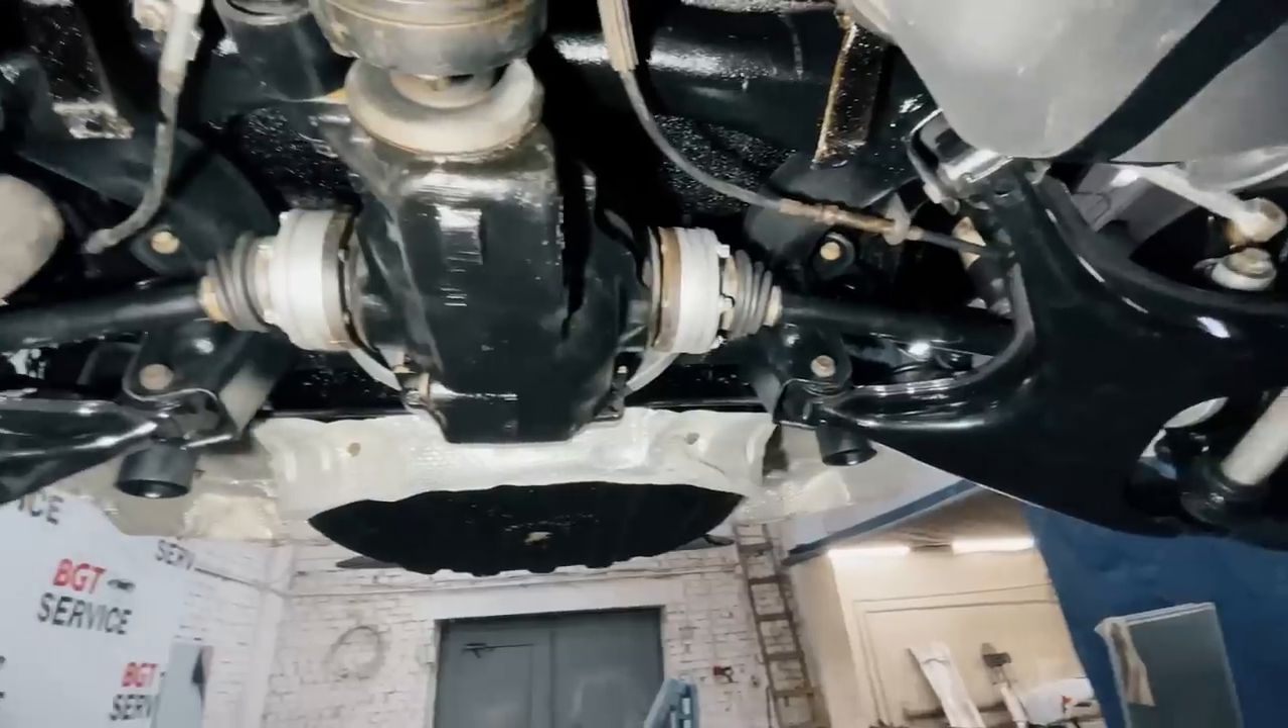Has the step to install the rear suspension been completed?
Yes.